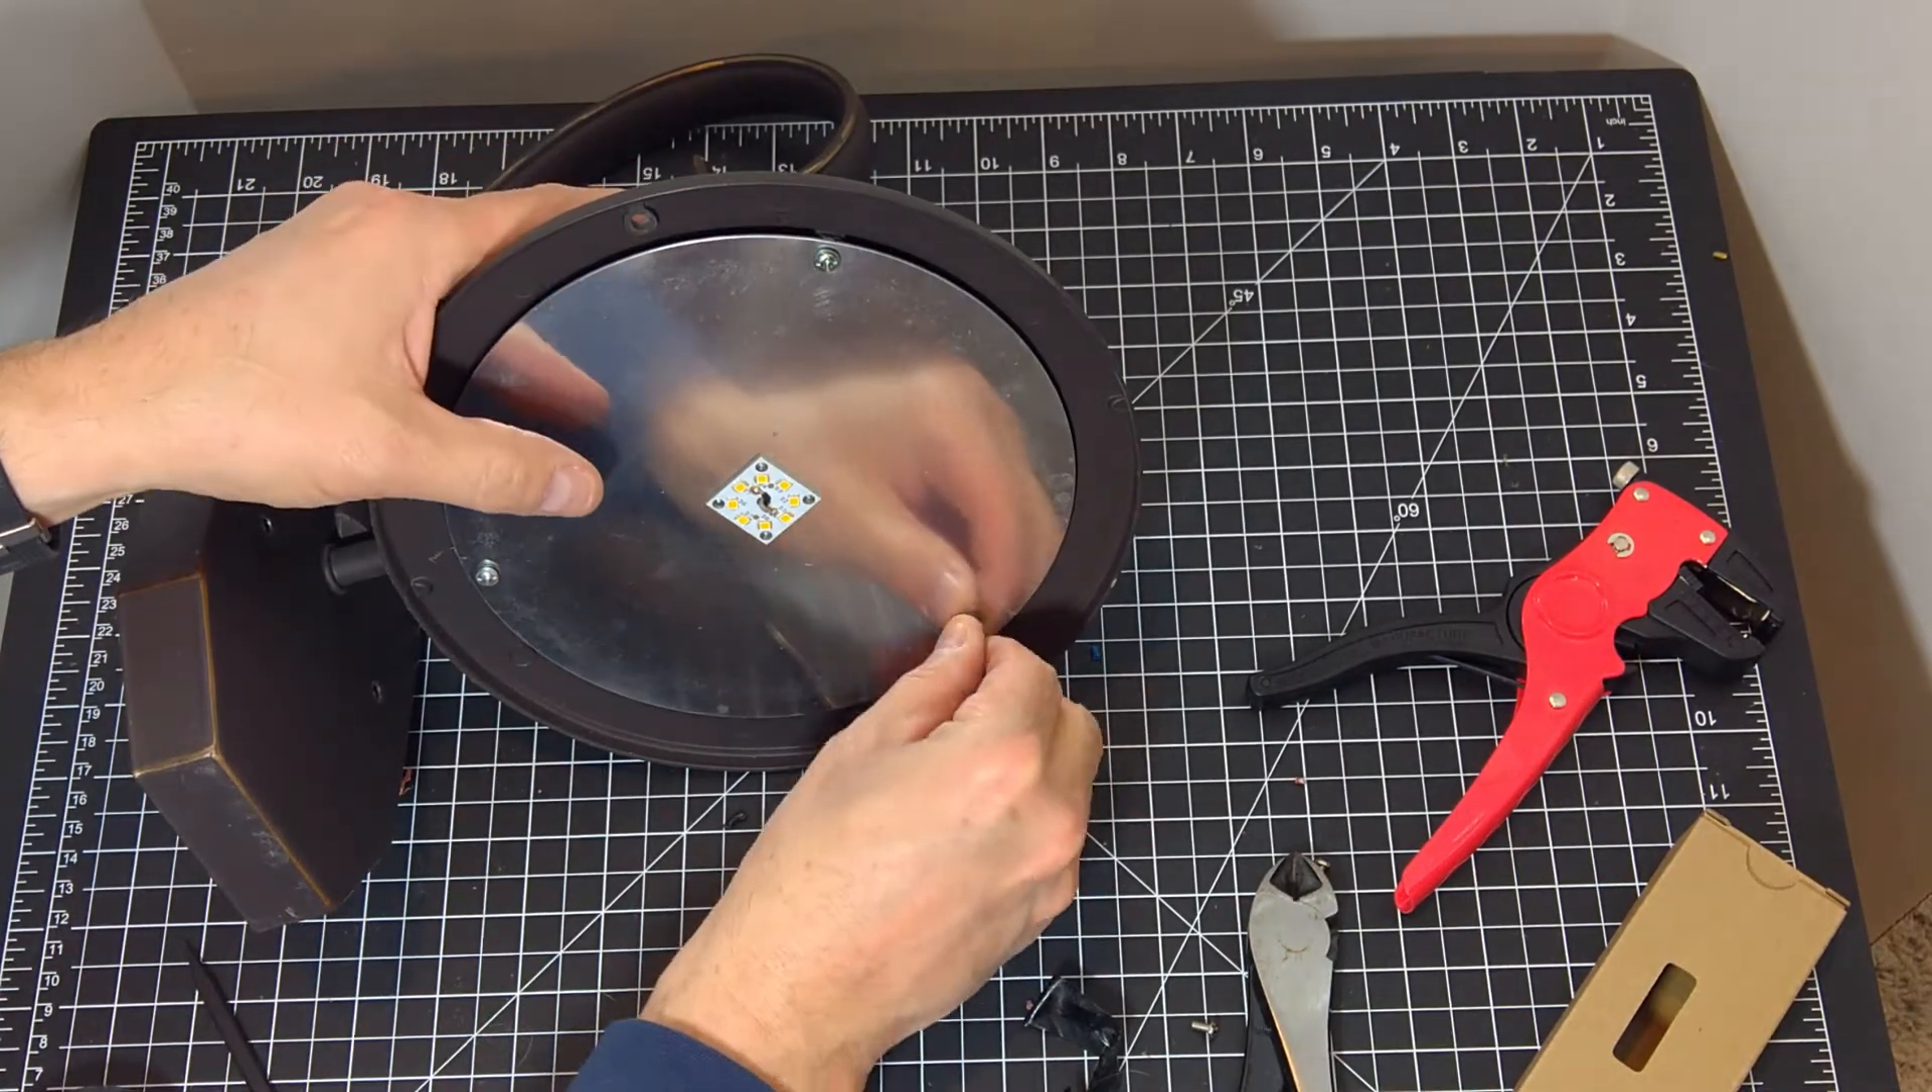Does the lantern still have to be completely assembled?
Yes.